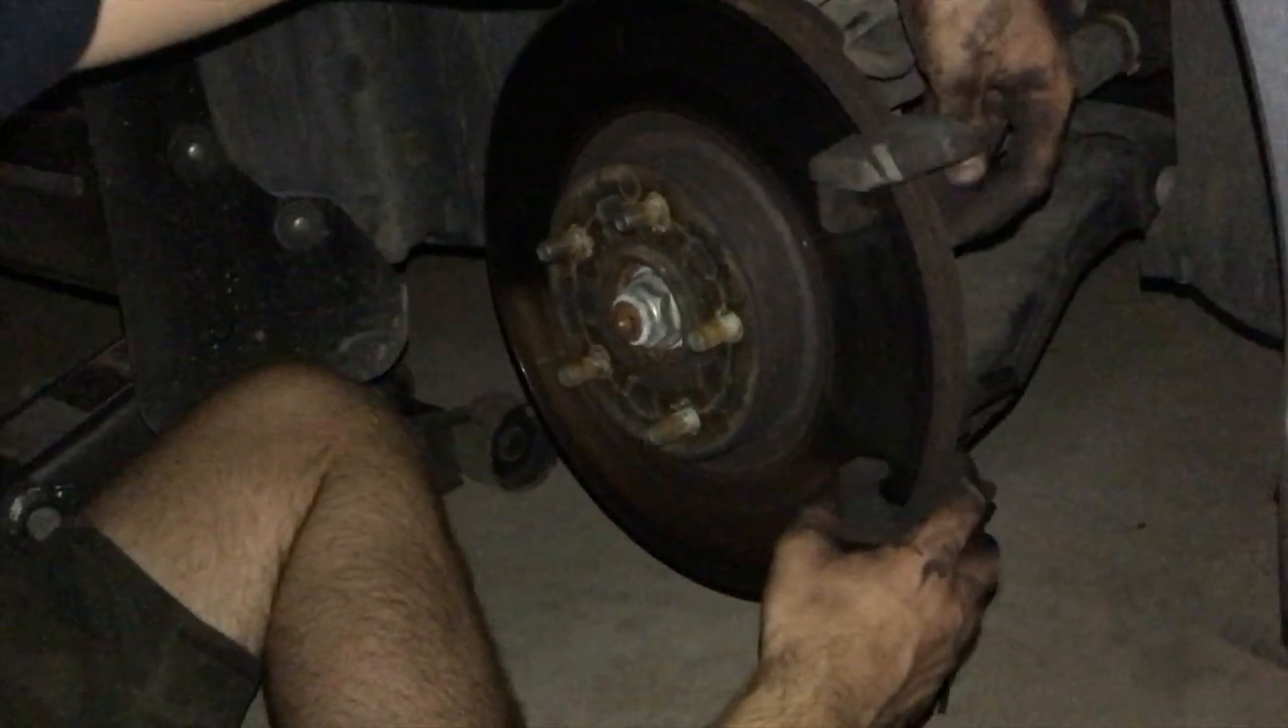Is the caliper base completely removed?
No.